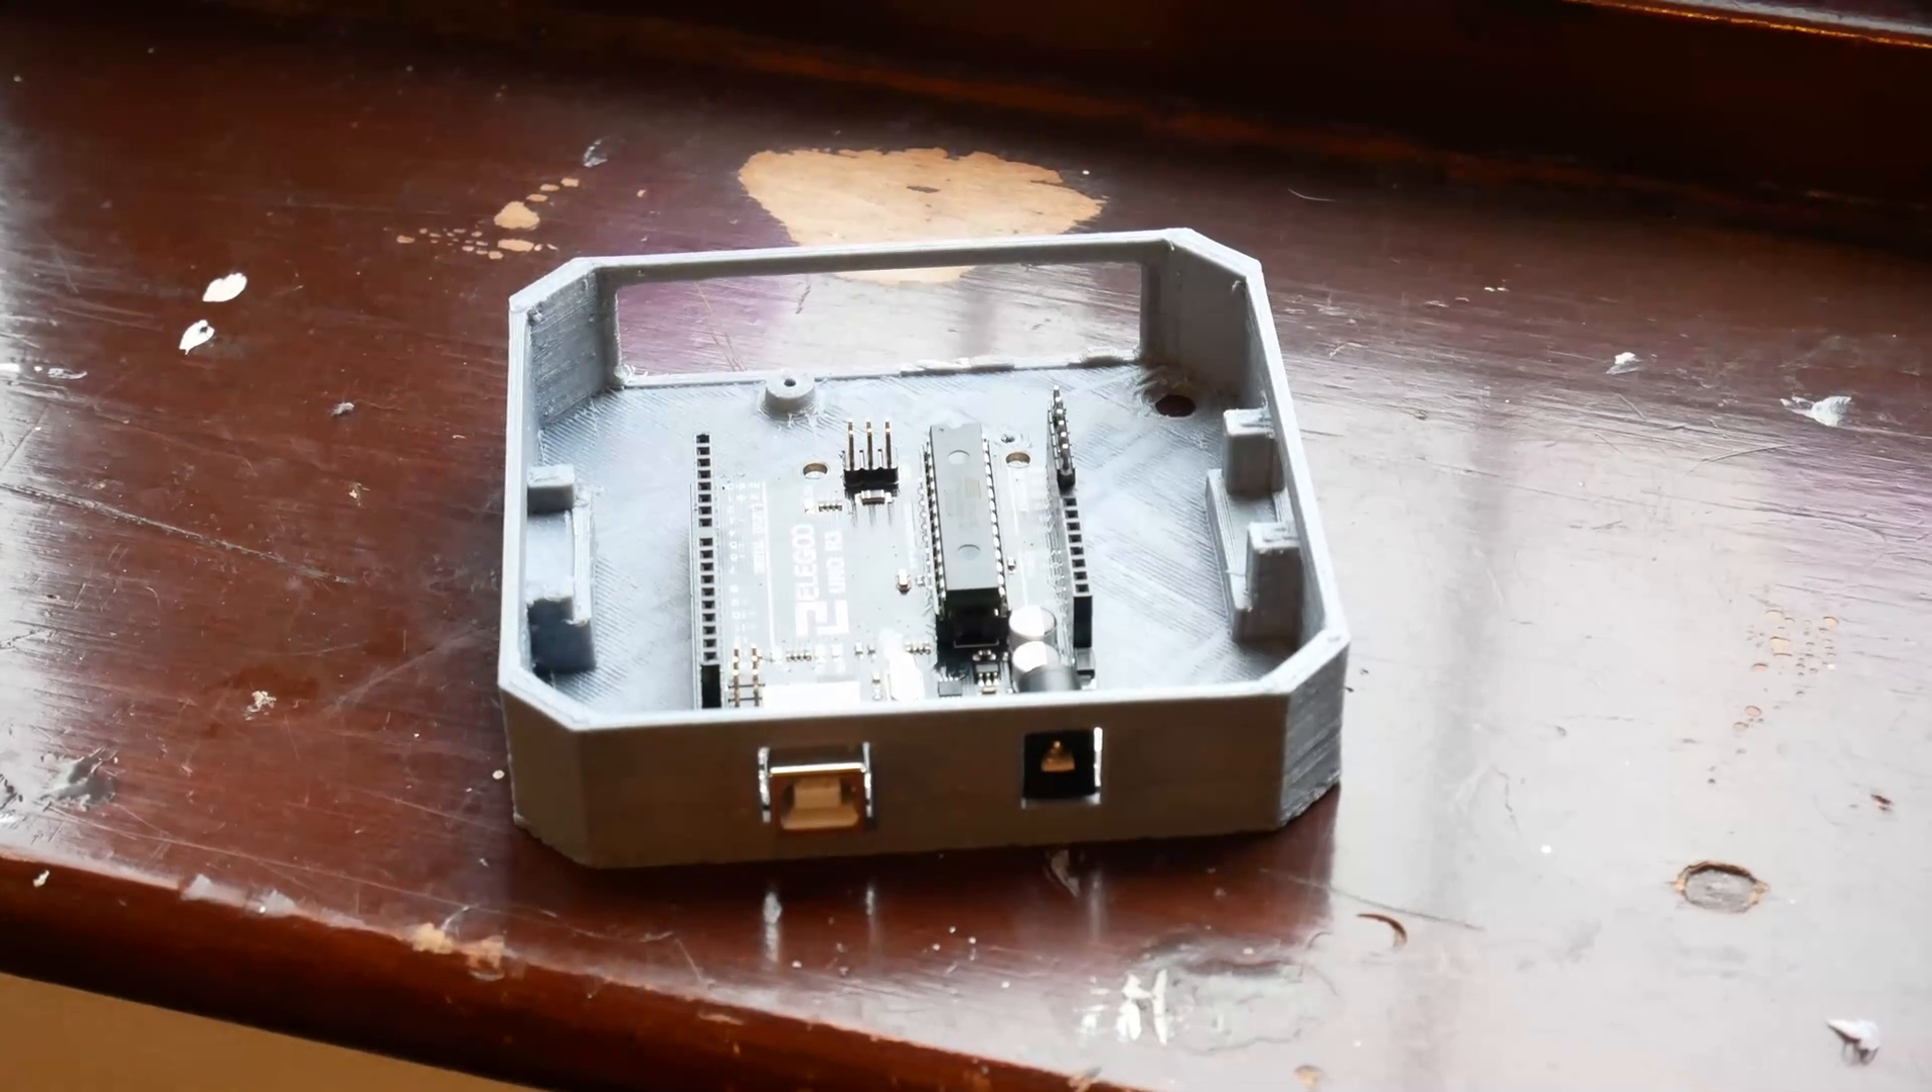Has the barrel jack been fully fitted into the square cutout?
Yes.